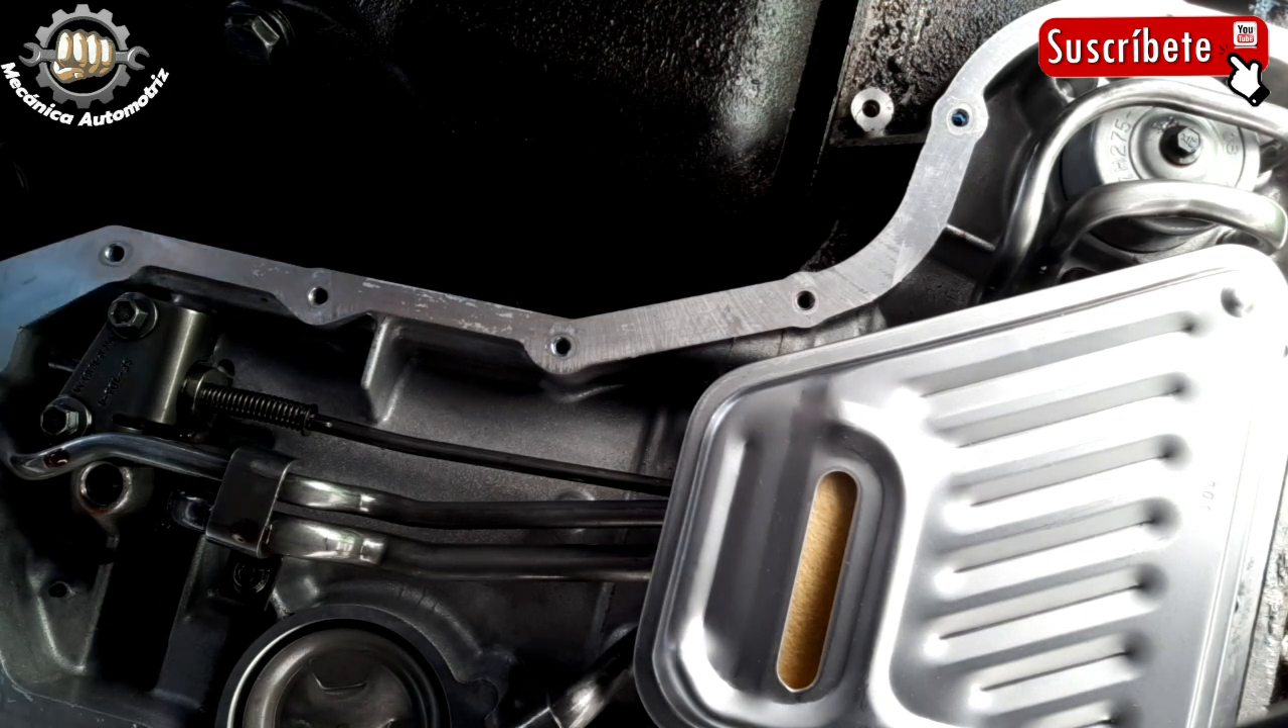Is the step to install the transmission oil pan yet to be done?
Yes.